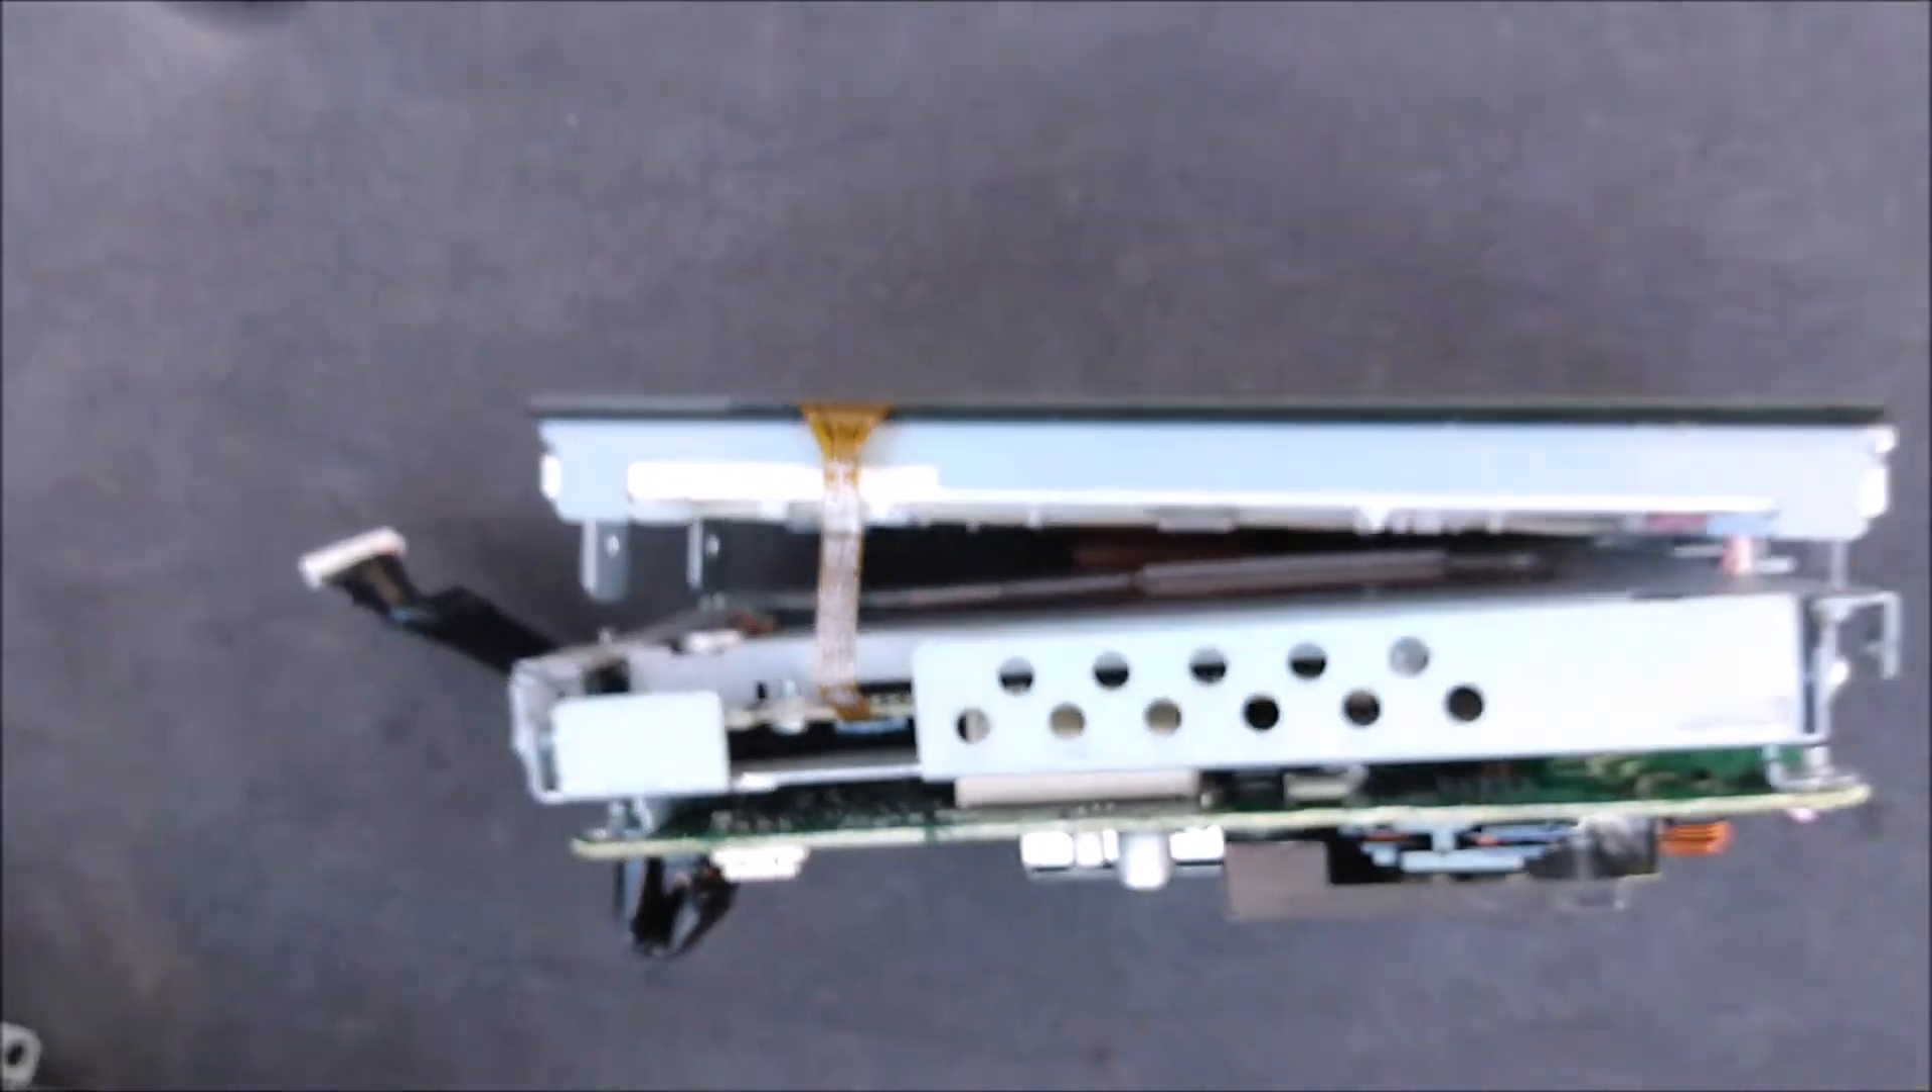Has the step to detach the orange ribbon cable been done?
No.